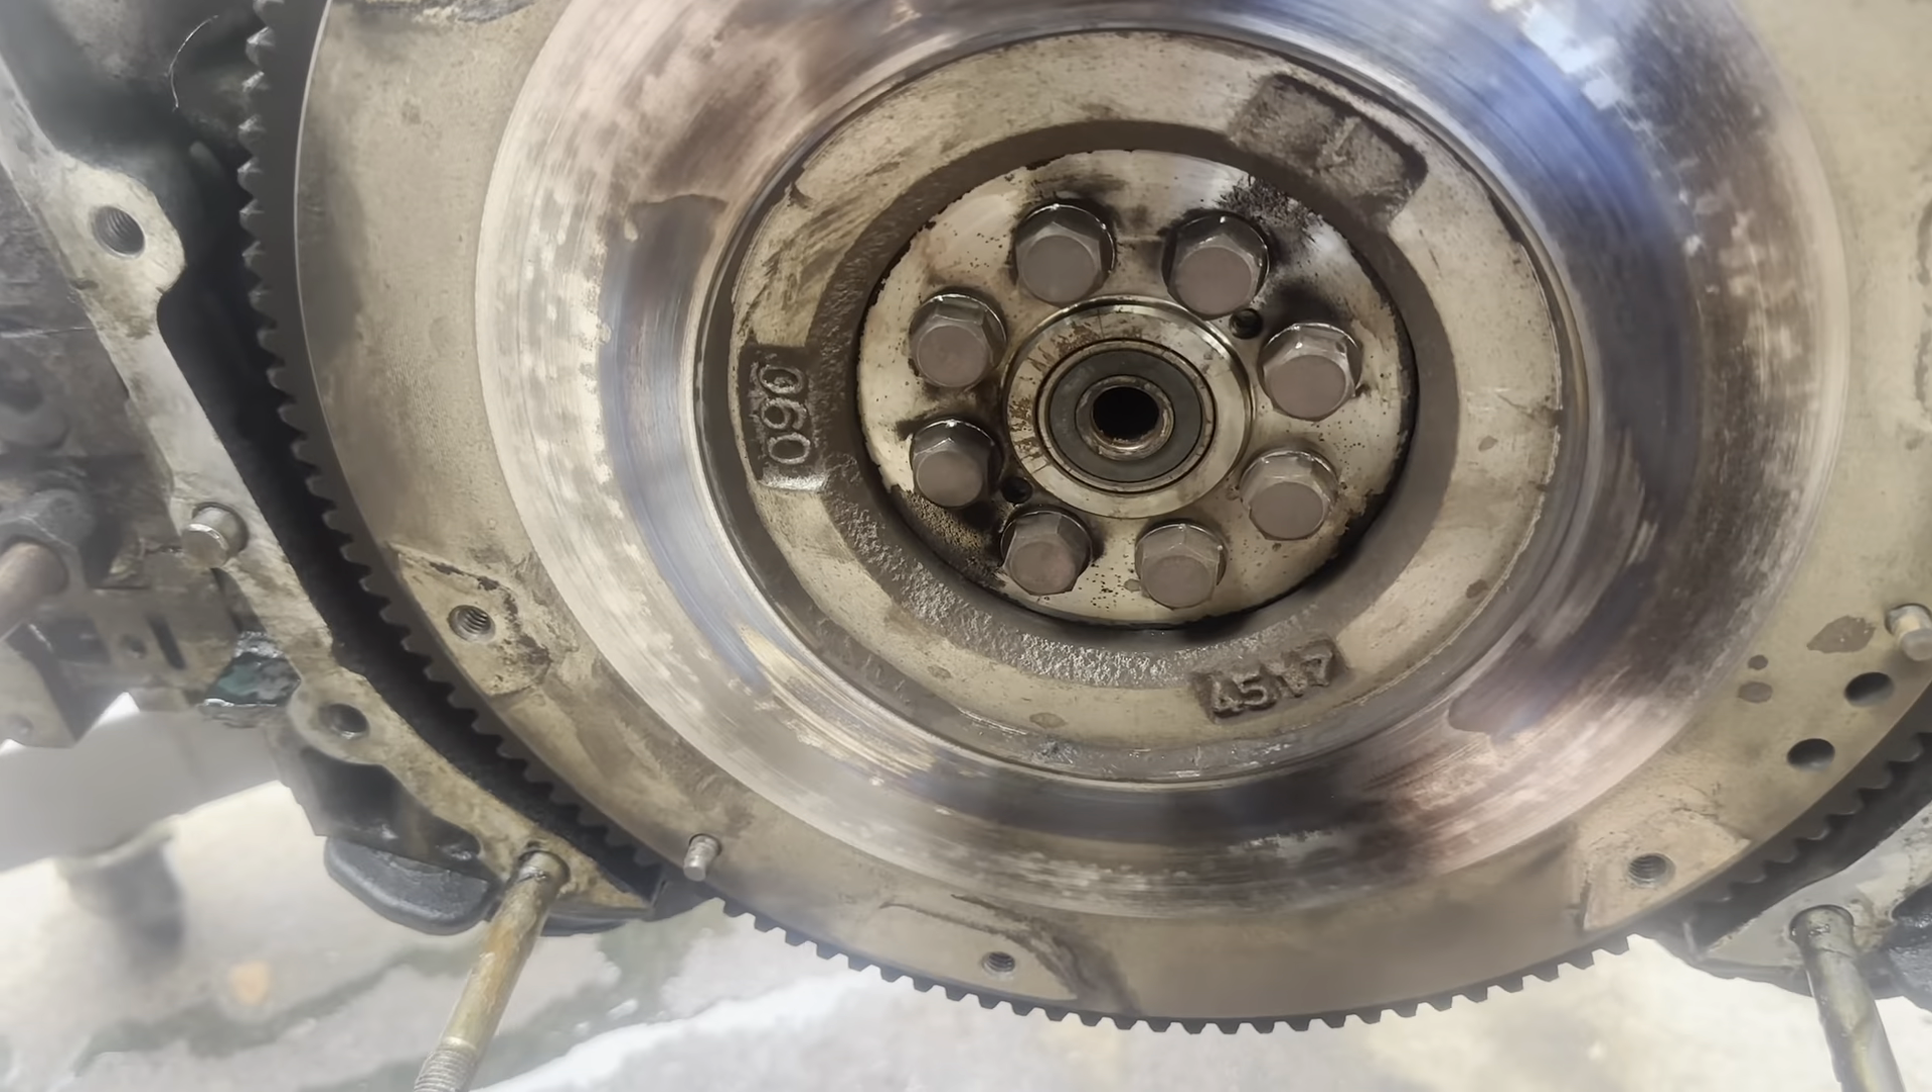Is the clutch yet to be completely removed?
No.